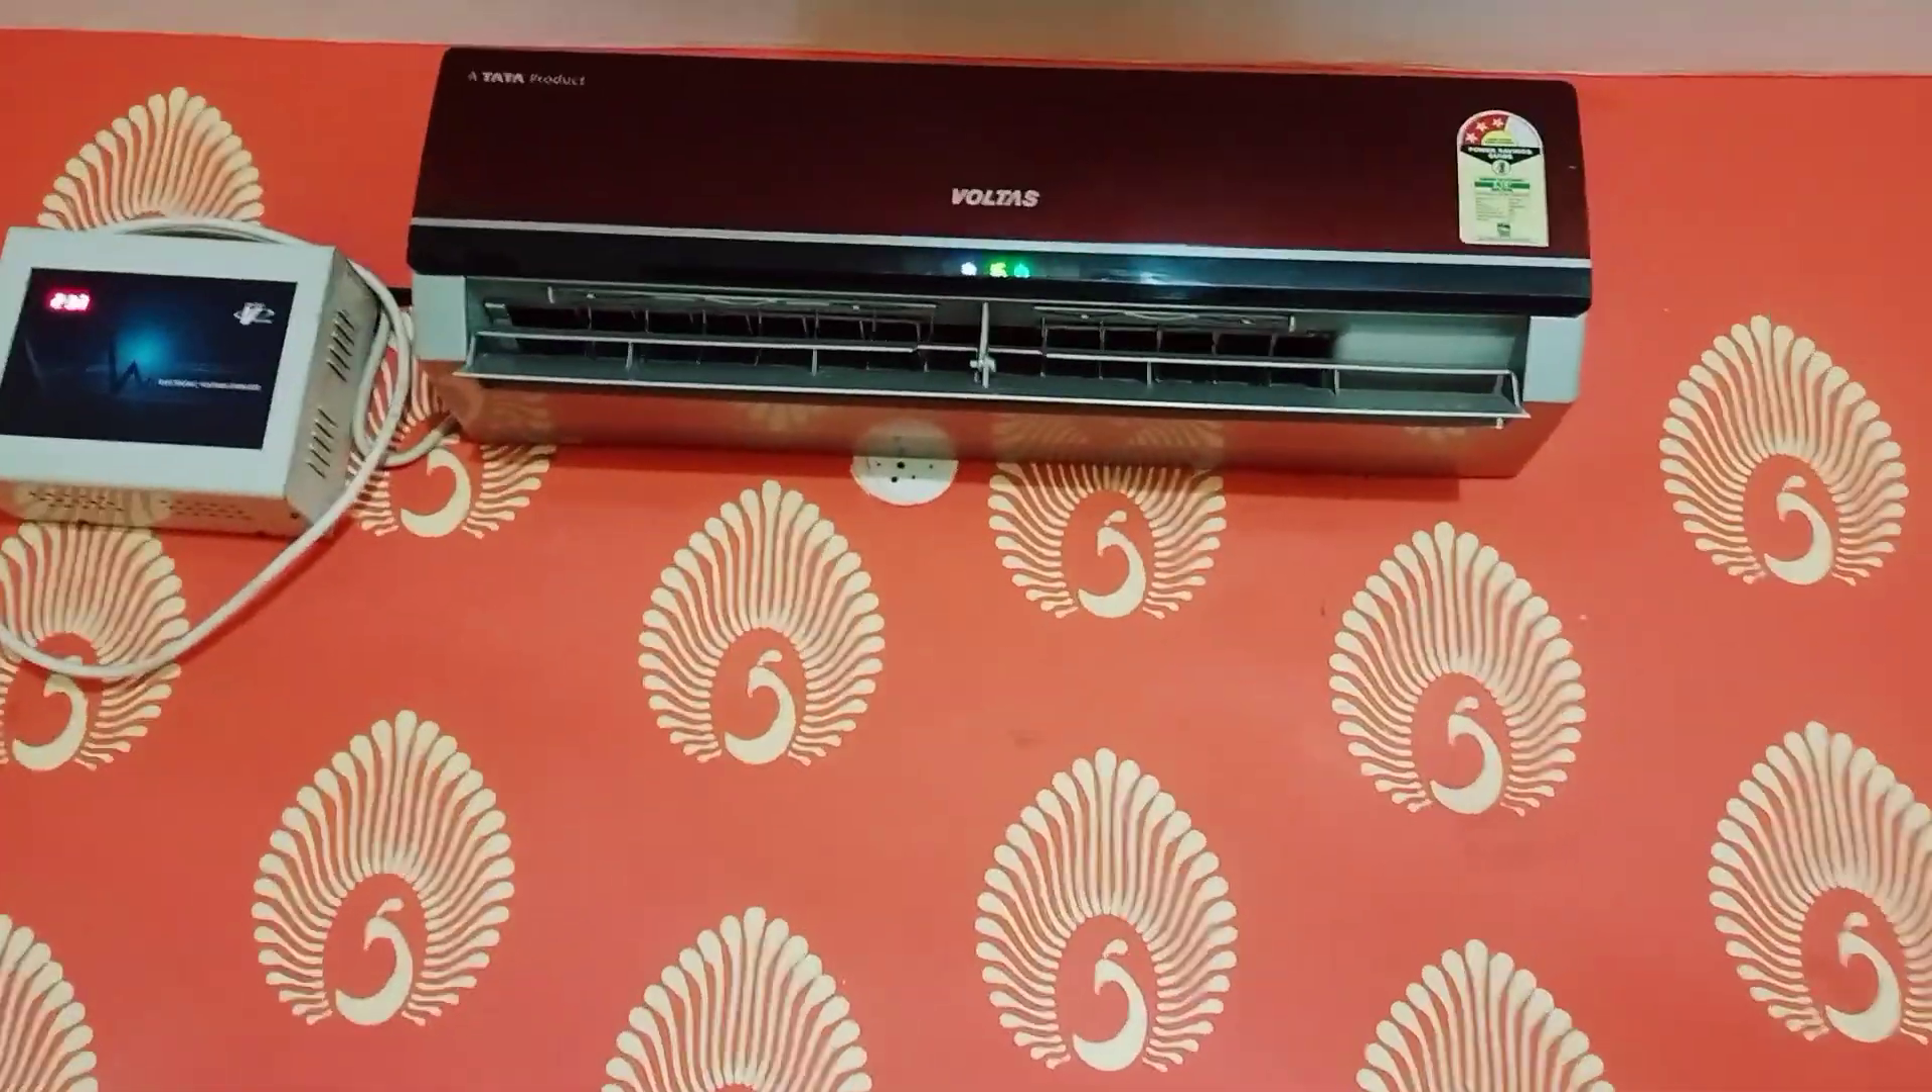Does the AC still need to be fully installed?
No.